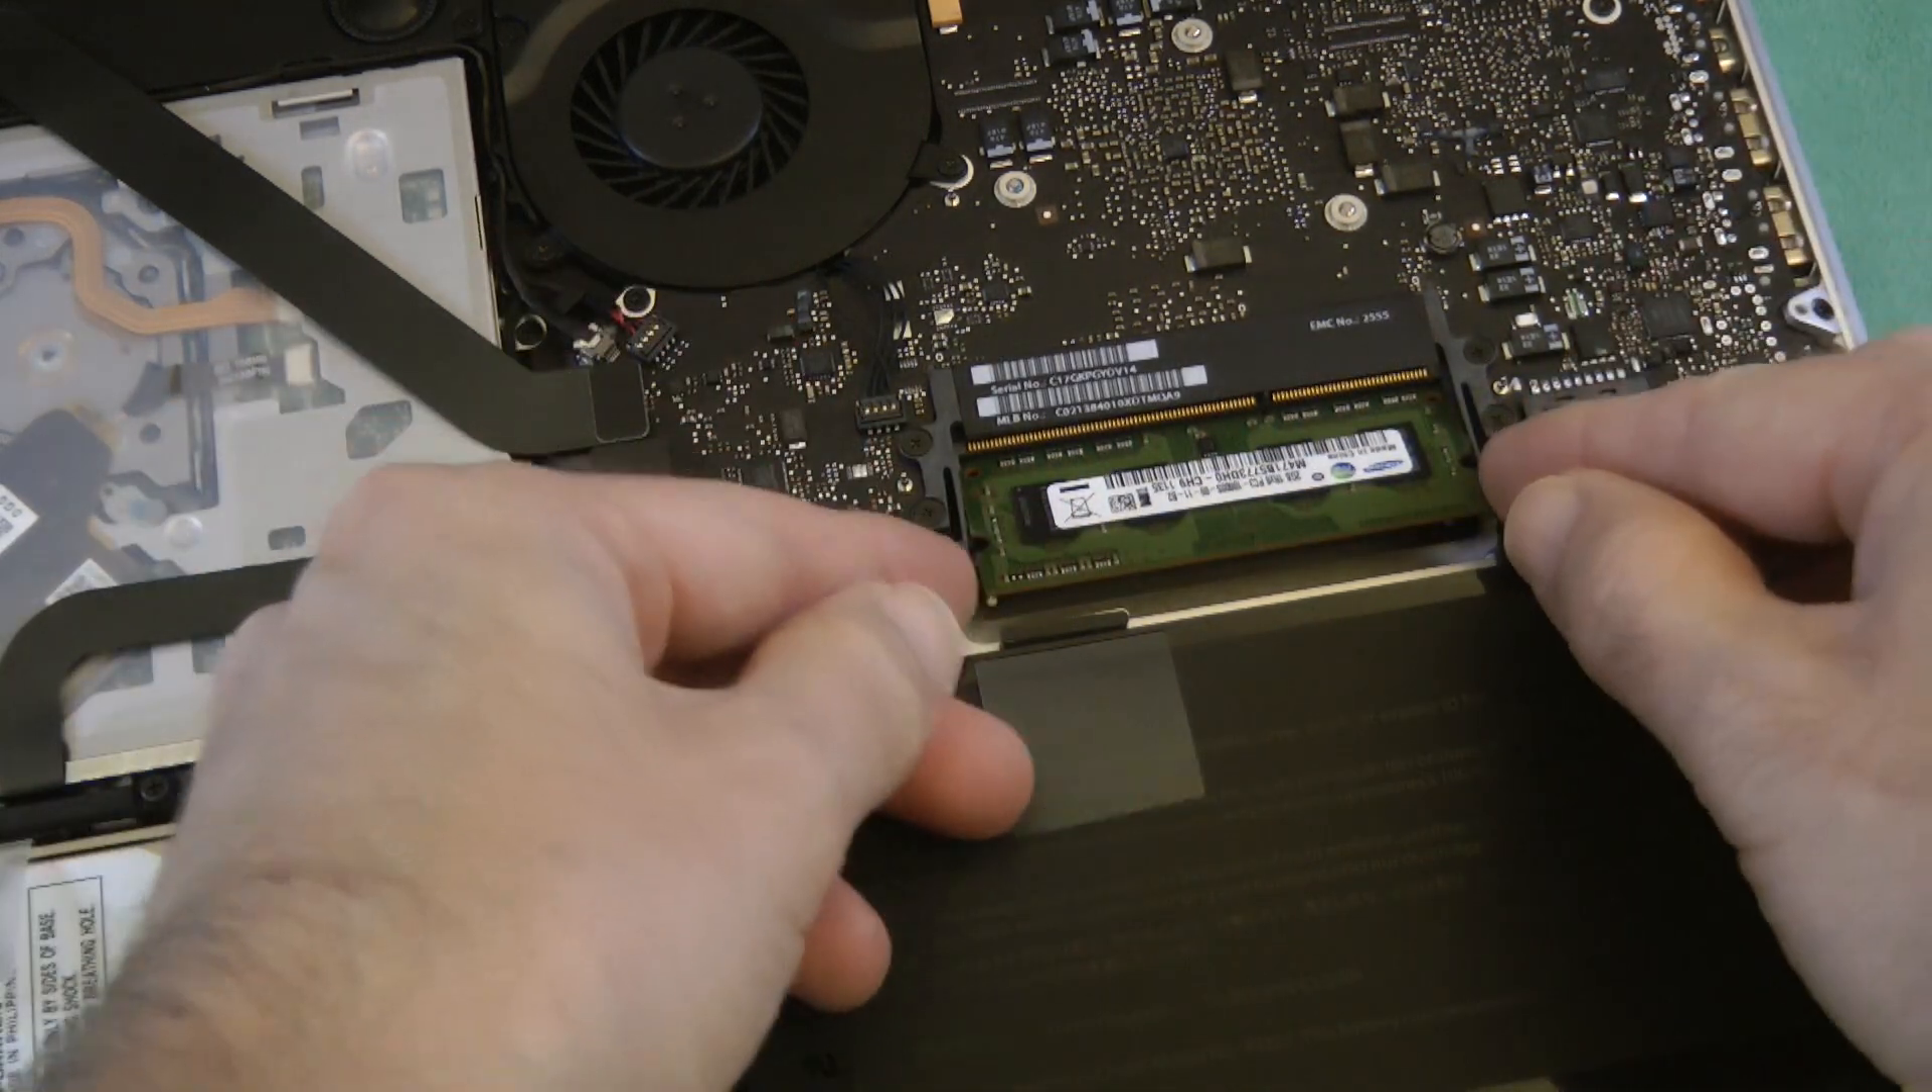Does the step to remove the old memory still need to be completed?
Yes.